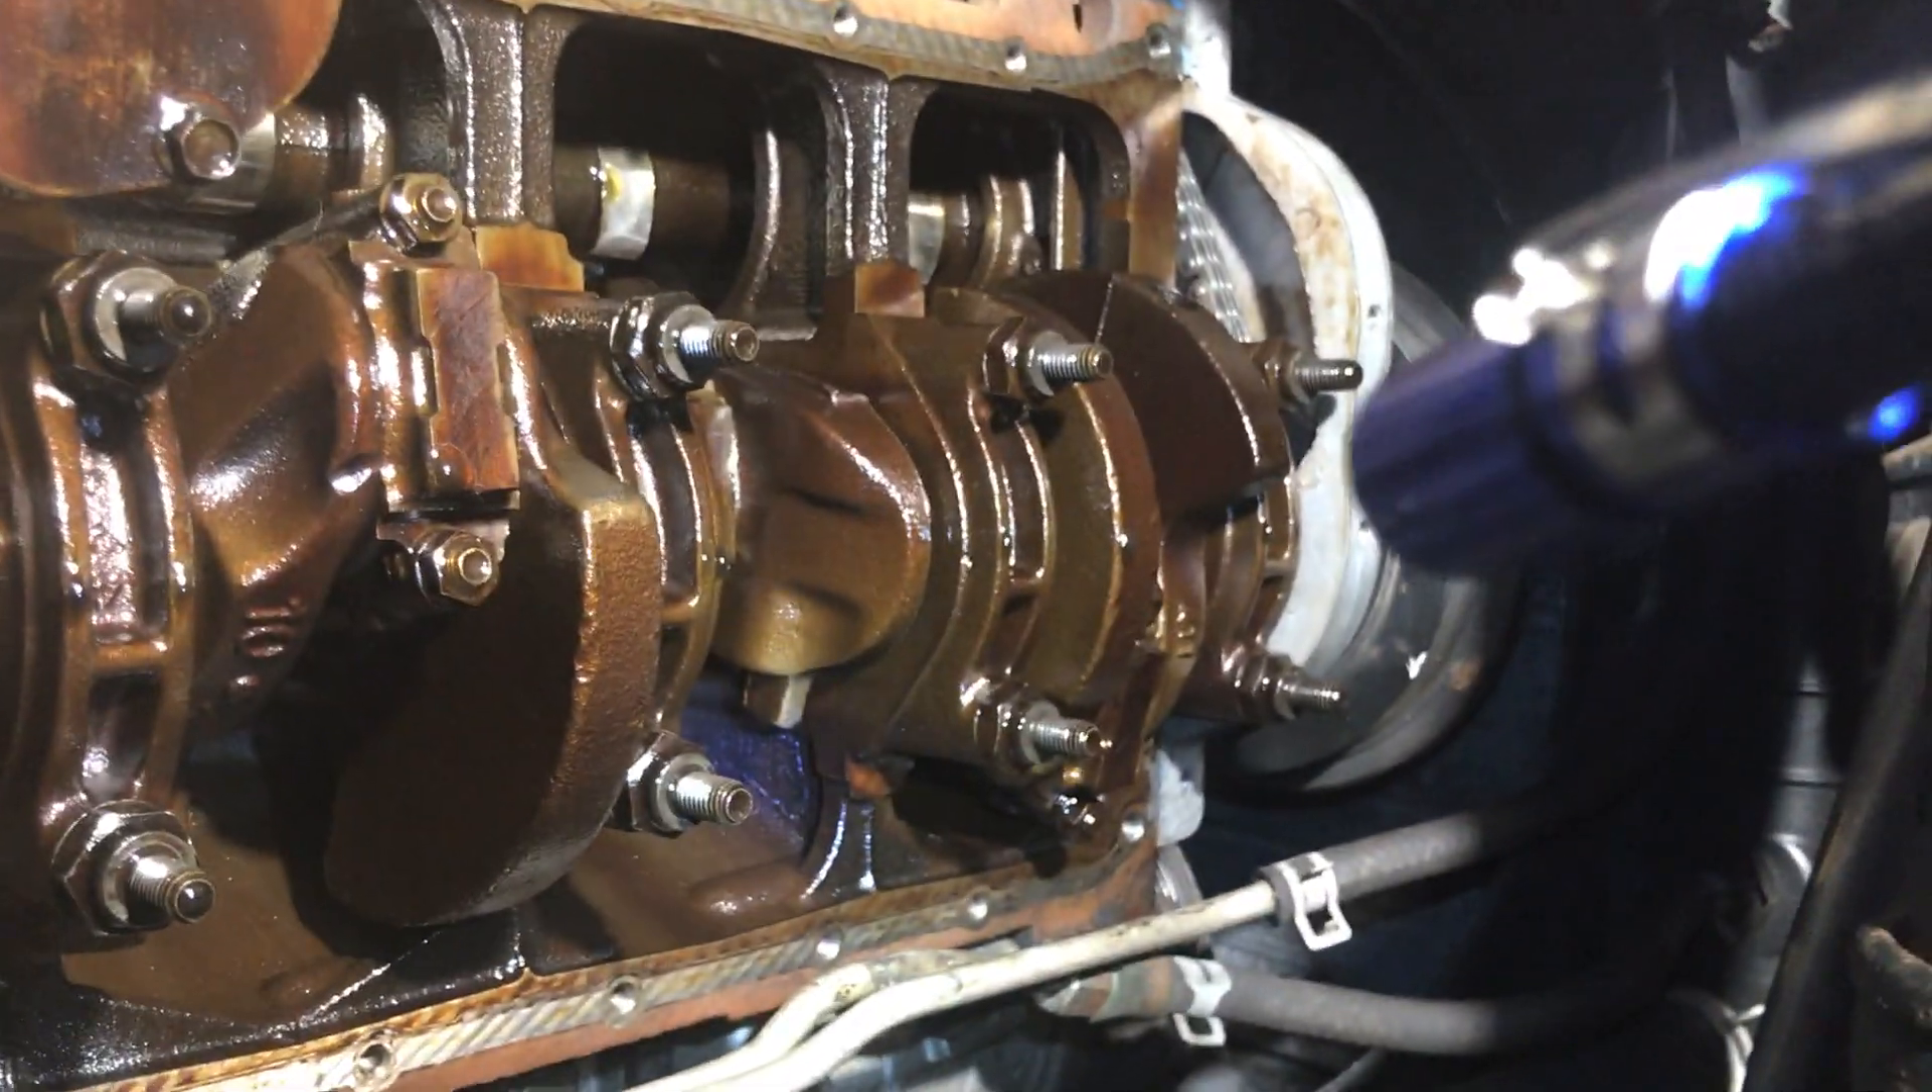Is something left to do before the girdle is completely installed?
Yes.